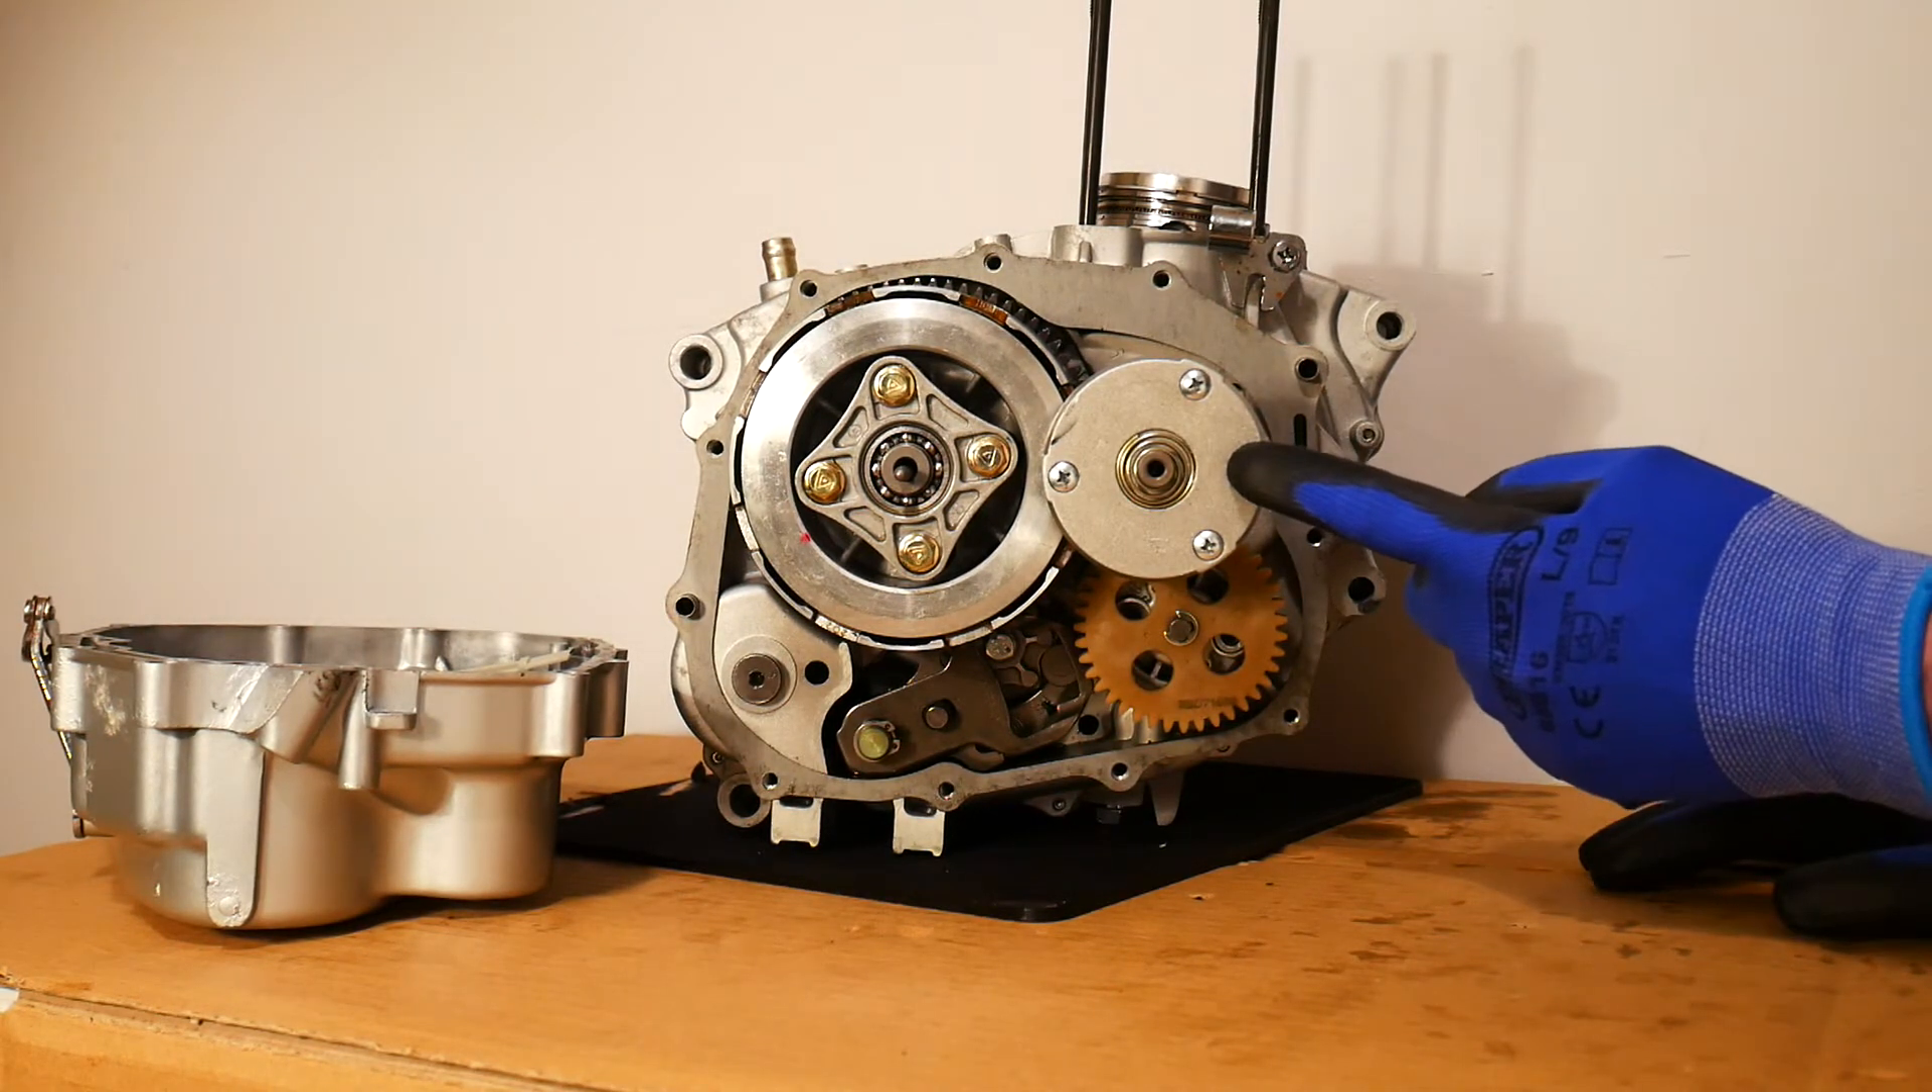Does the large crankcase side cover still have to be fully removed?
No.